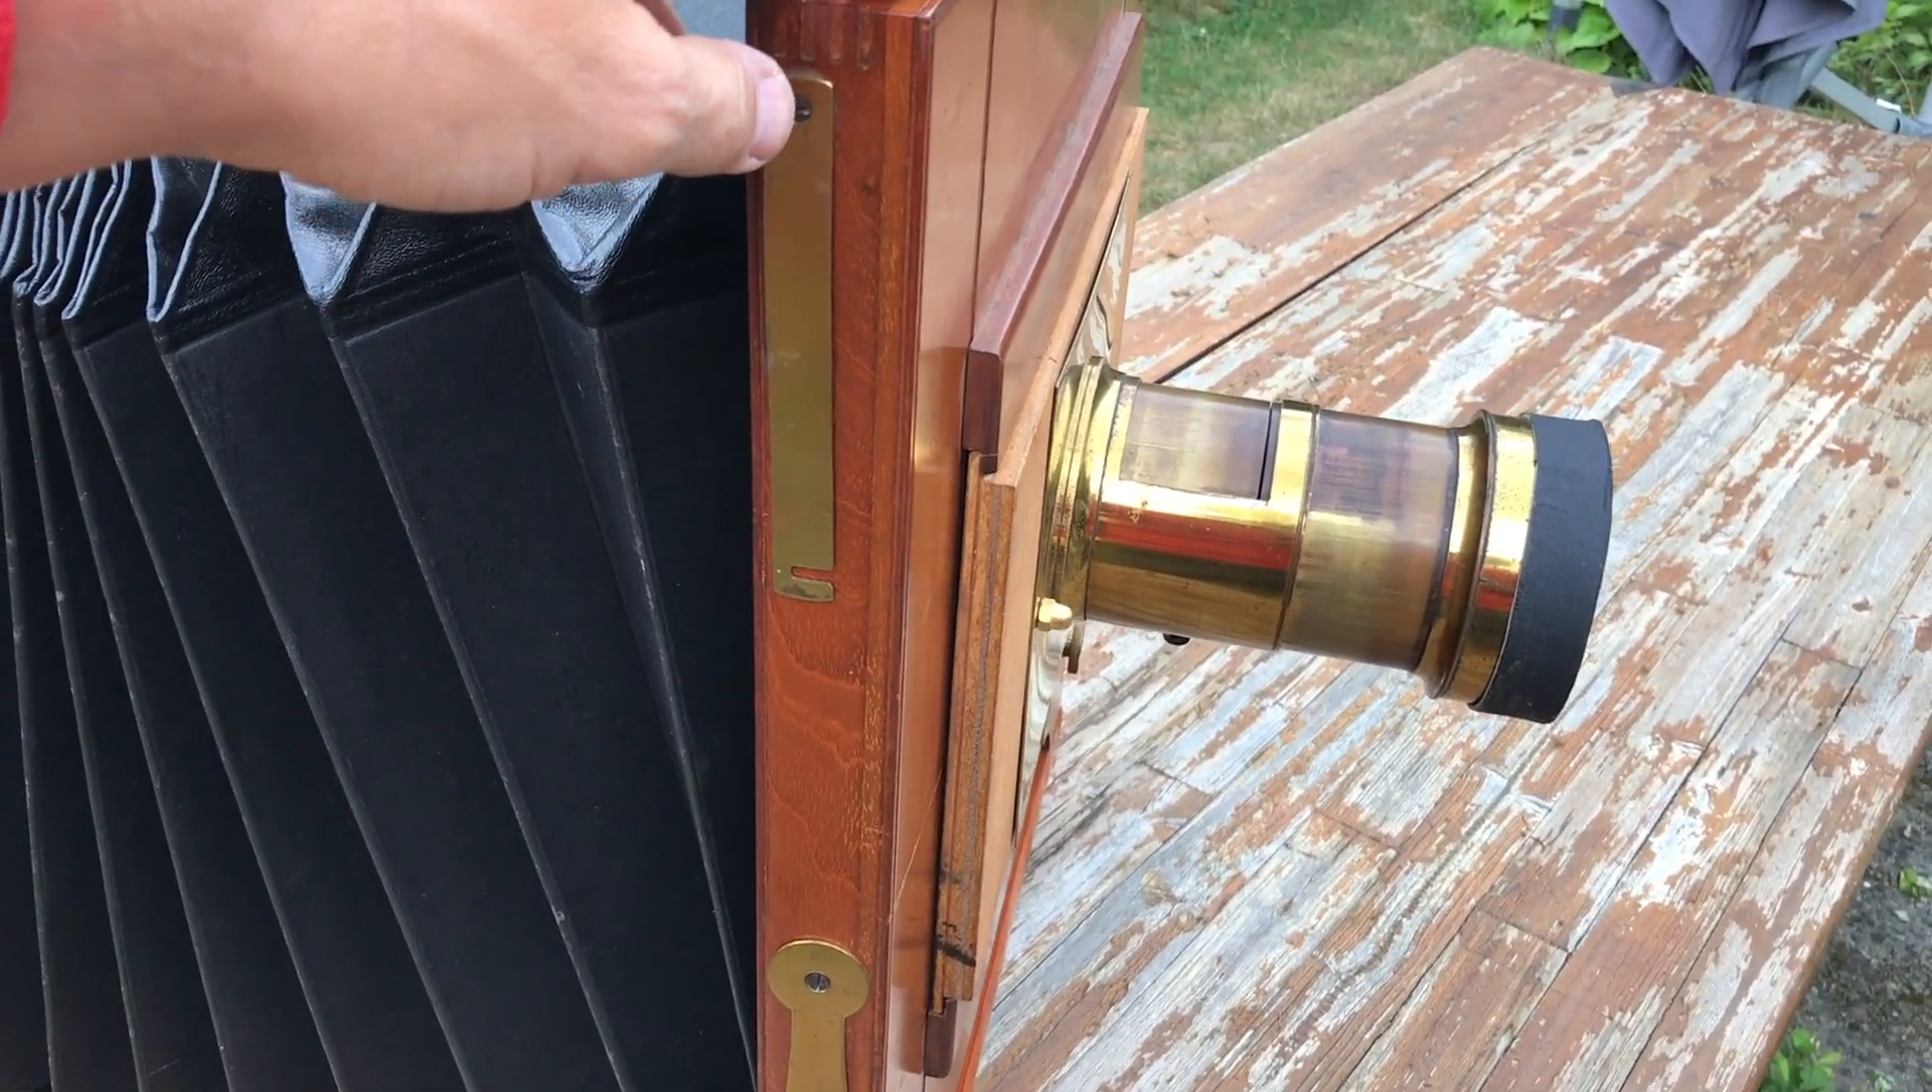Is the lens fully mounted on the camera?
Yes.